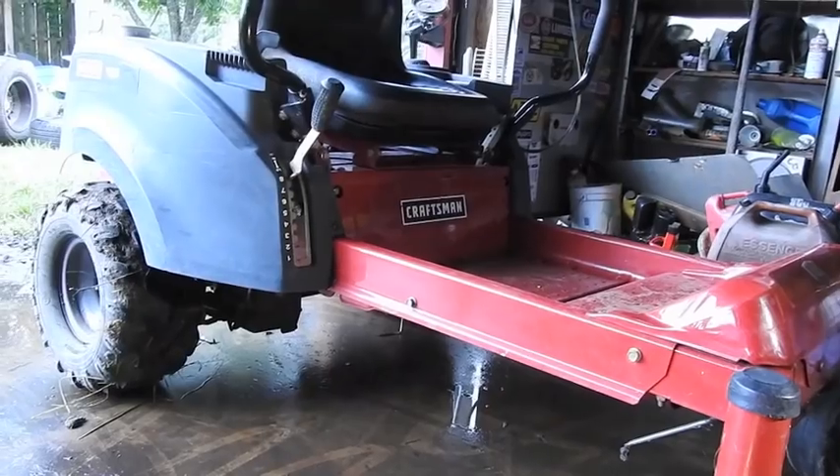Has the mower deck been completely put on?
No.